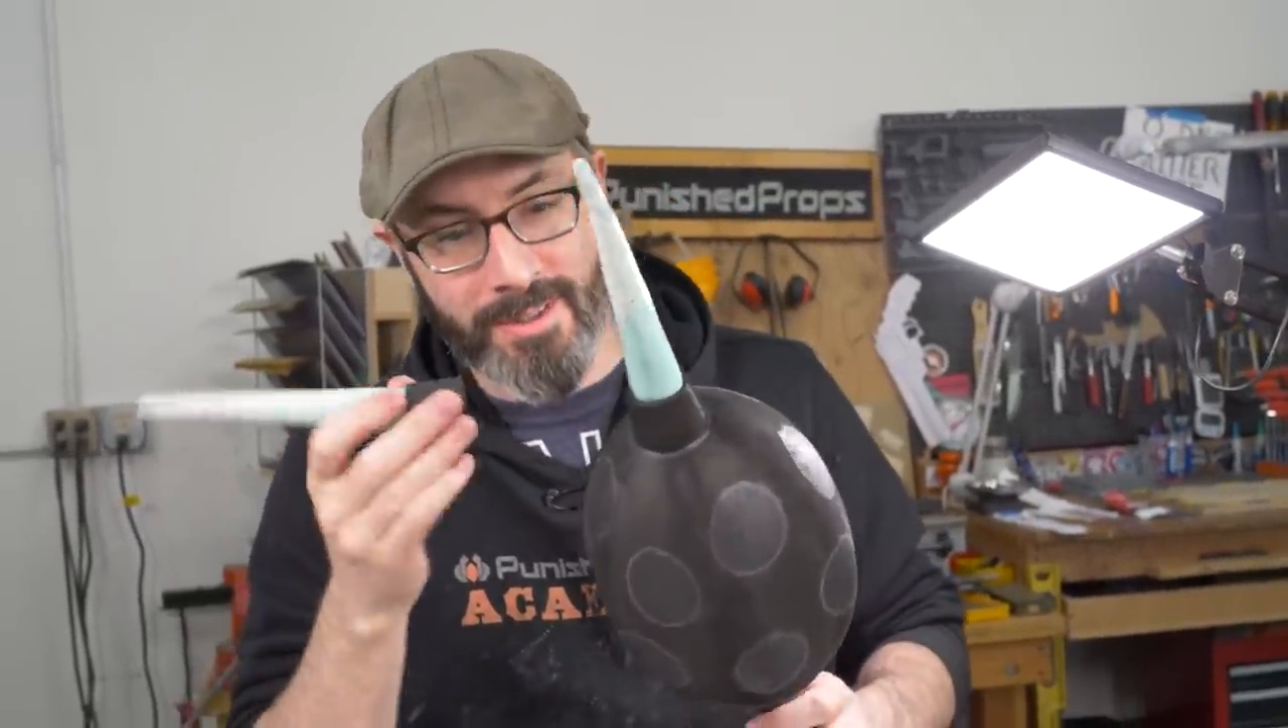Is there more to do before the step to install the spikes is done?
Yes.